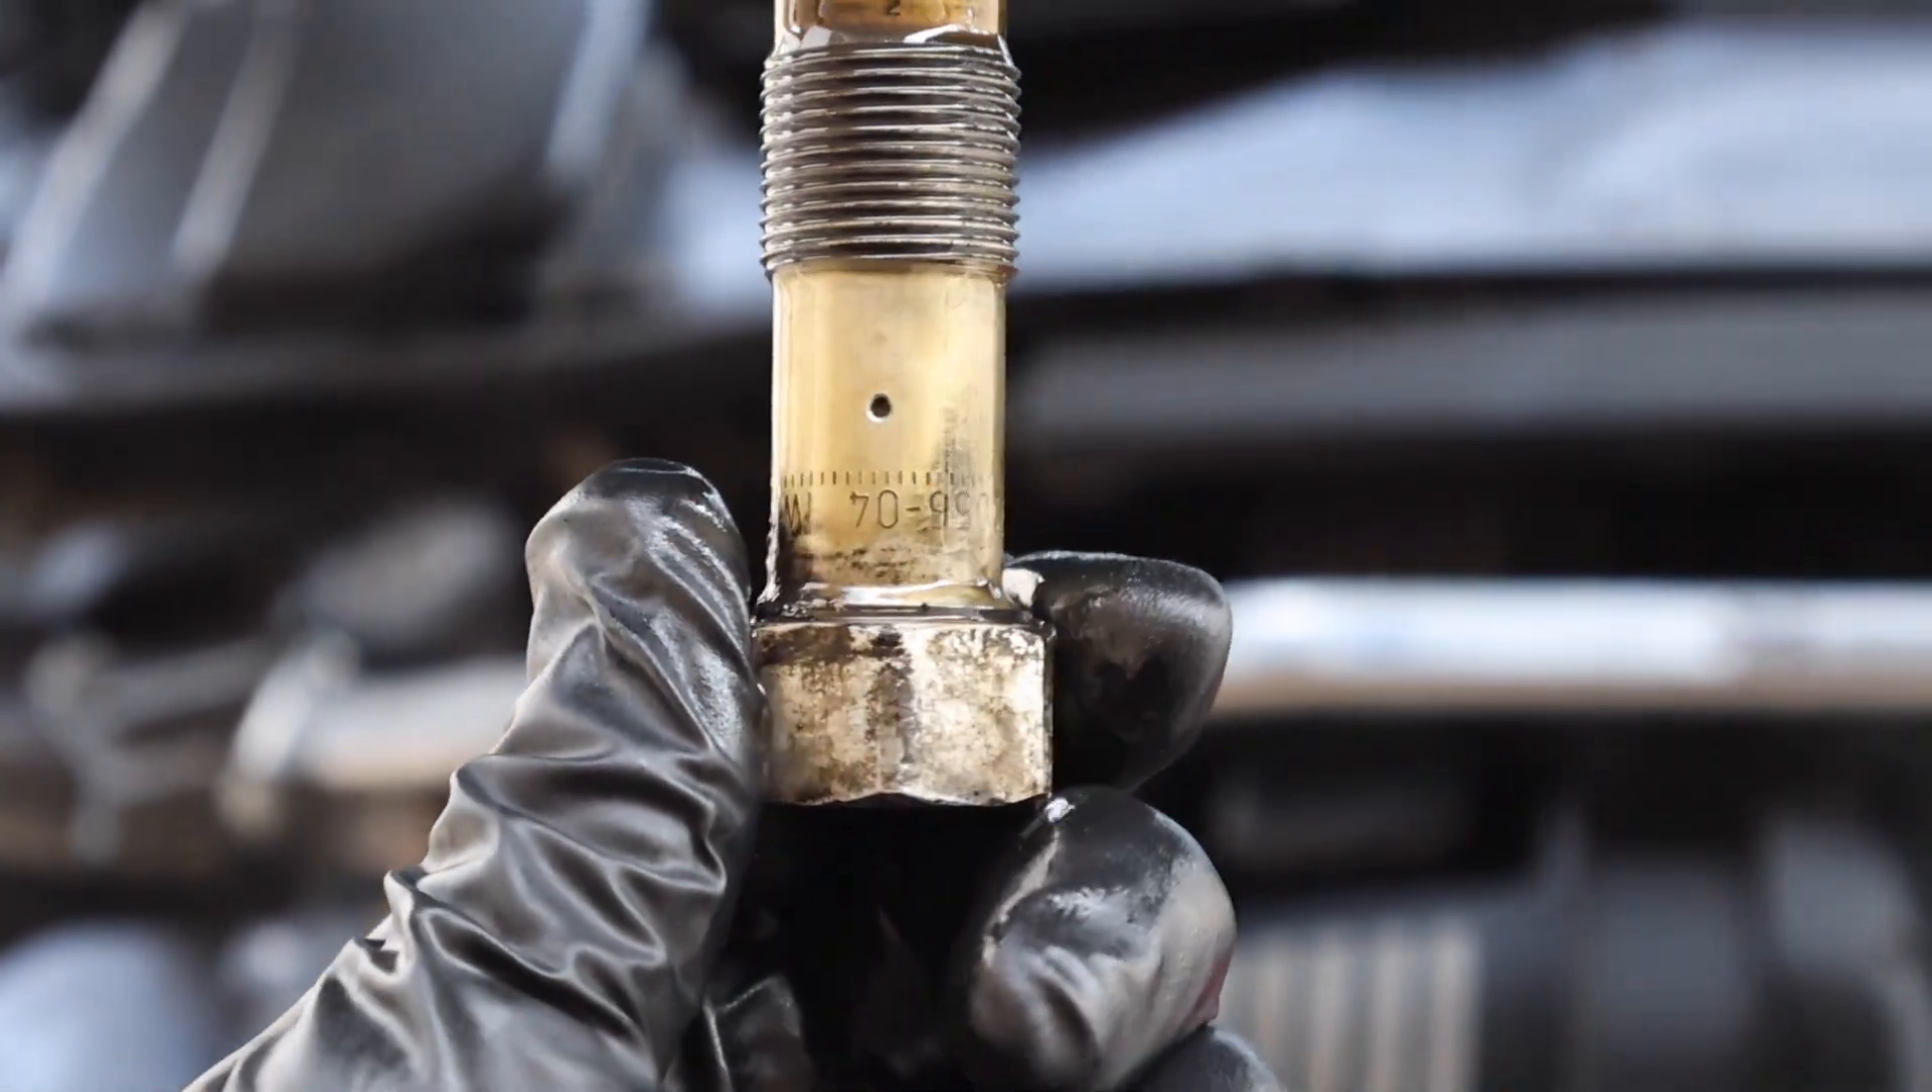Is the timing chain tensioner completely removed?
Yes.